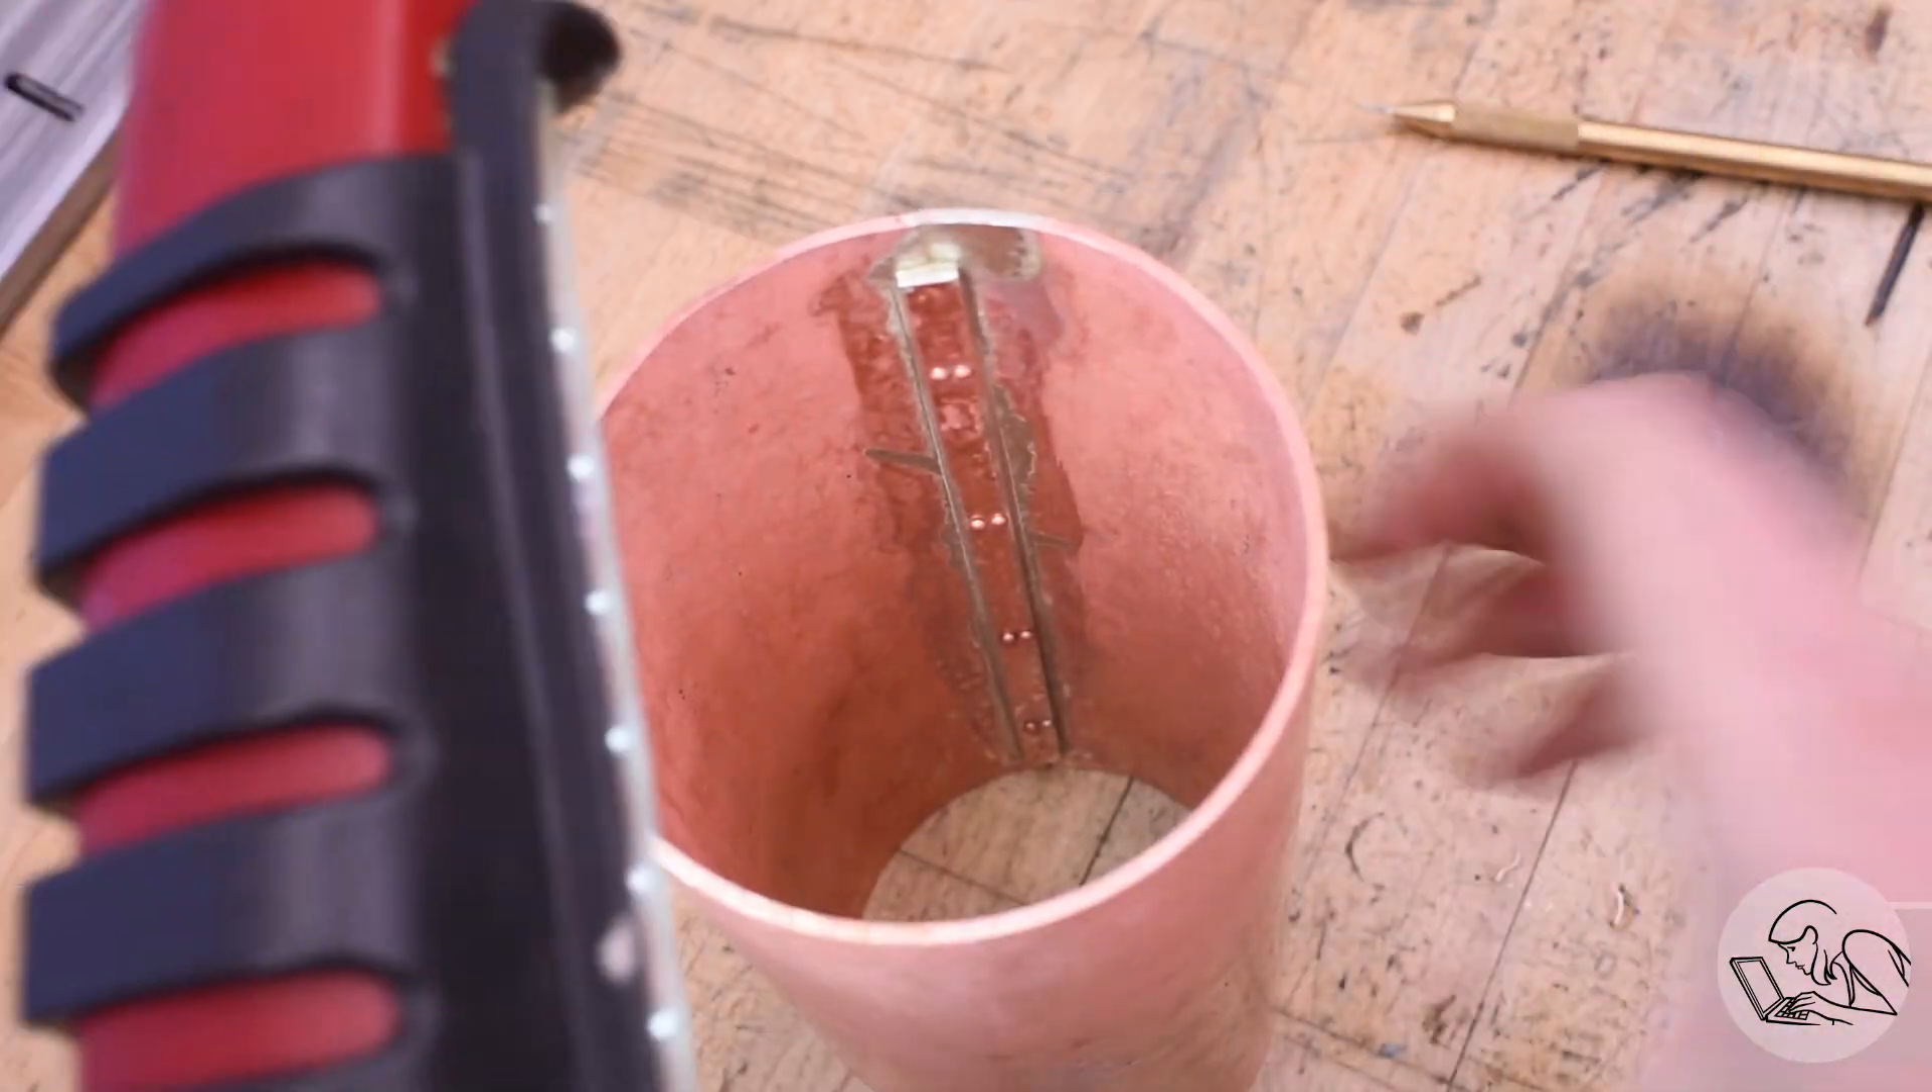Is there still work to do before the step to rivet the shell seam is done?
No.